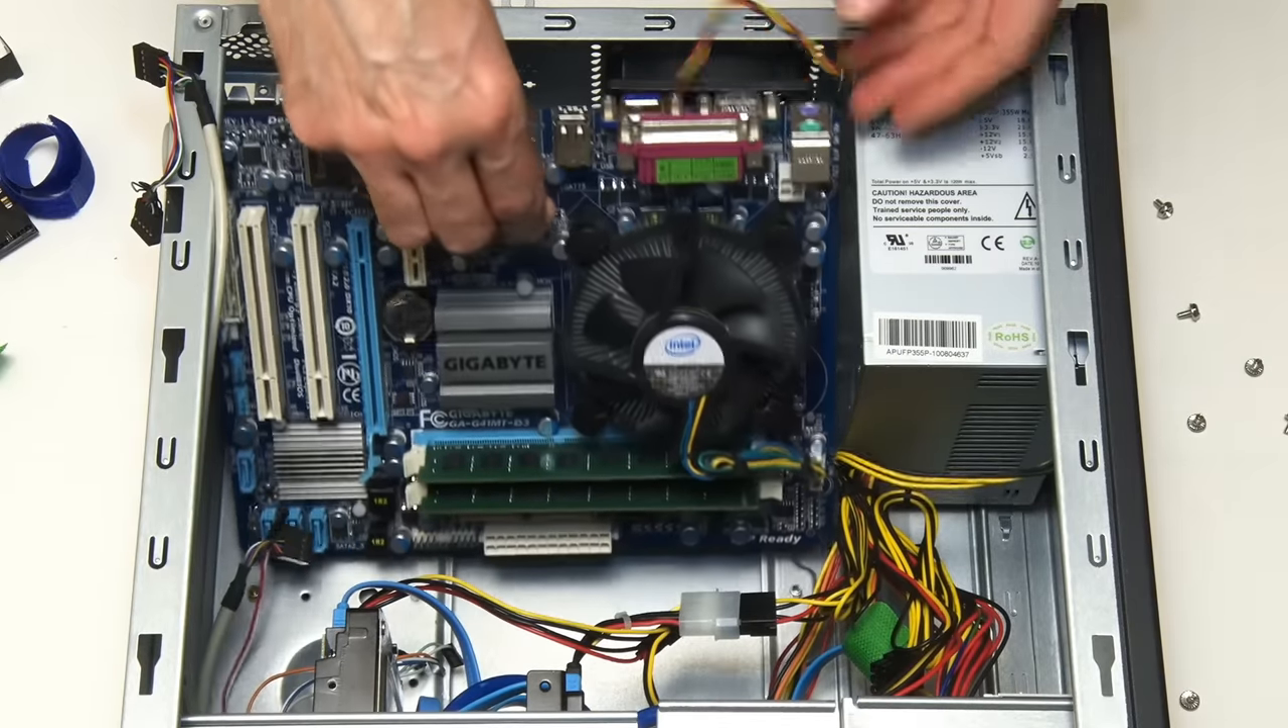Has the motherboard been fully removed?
No.